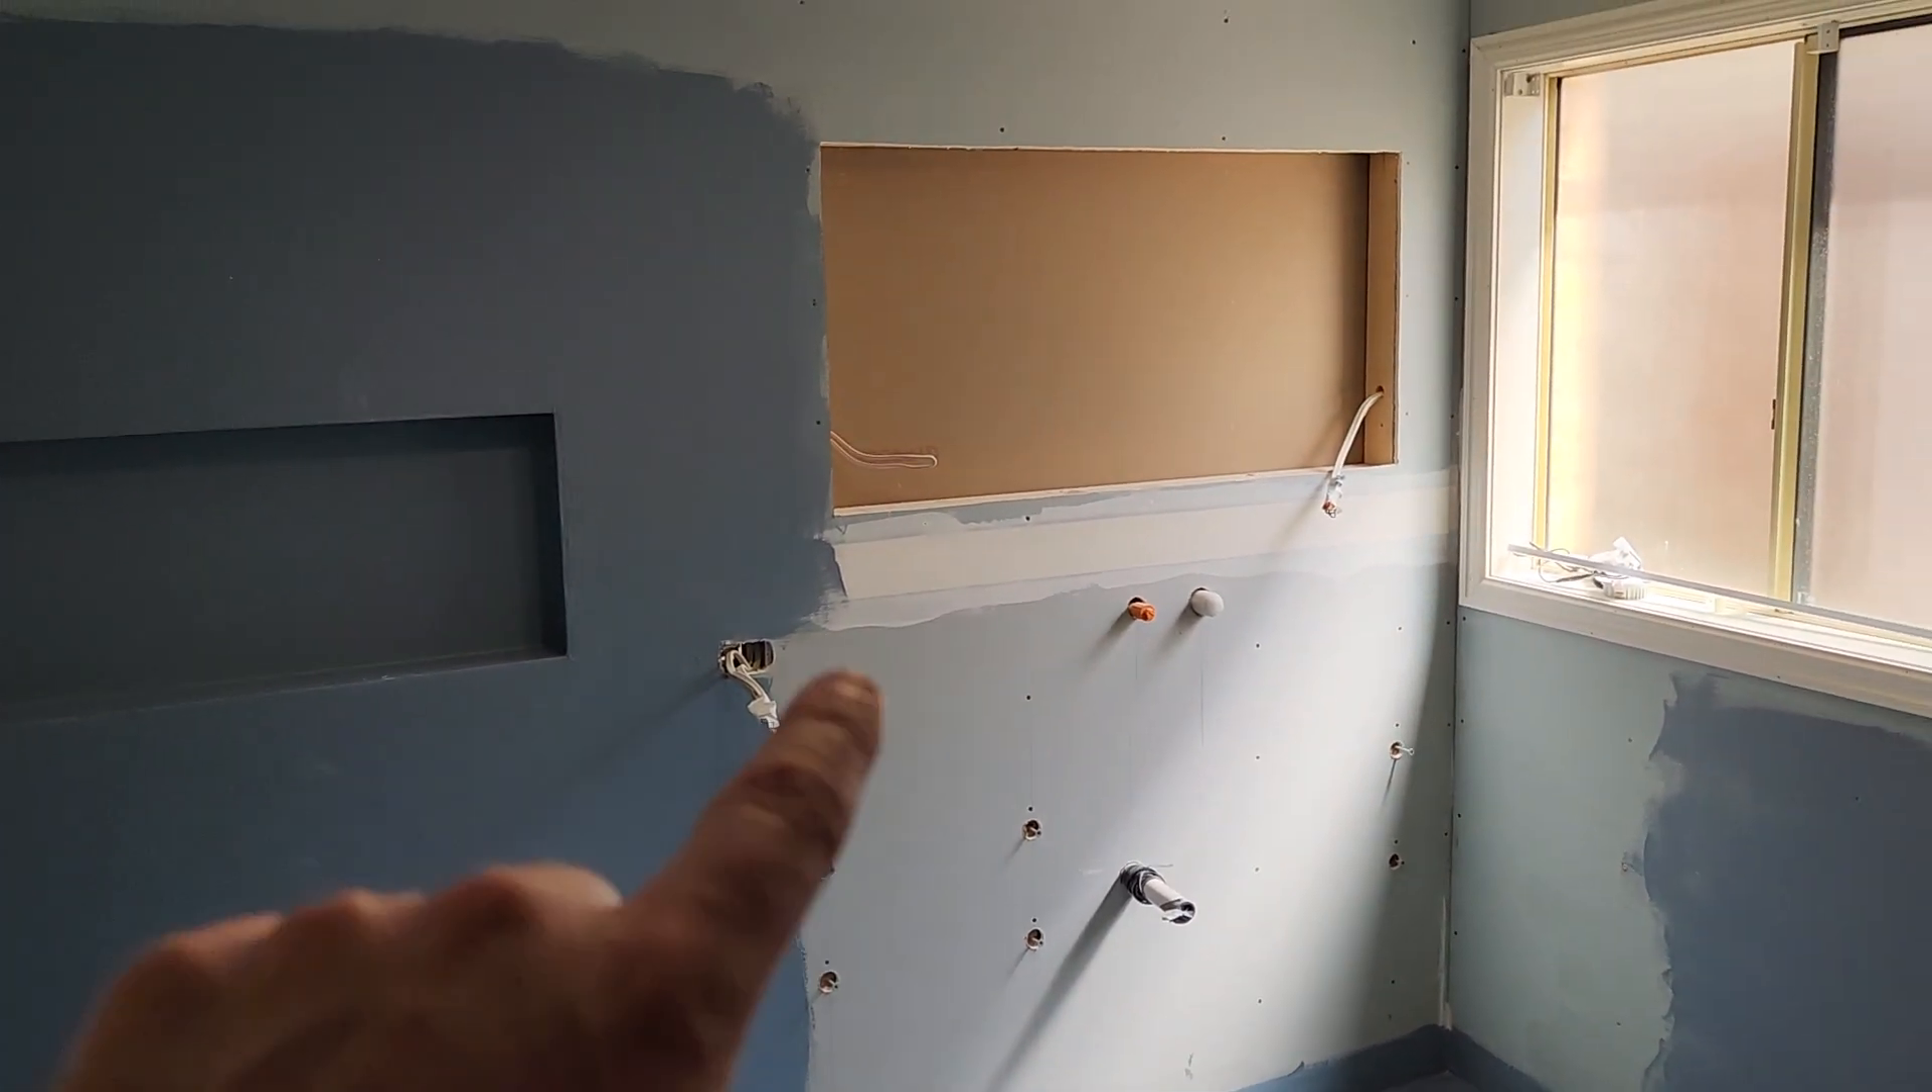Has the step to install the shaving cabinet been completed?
No.